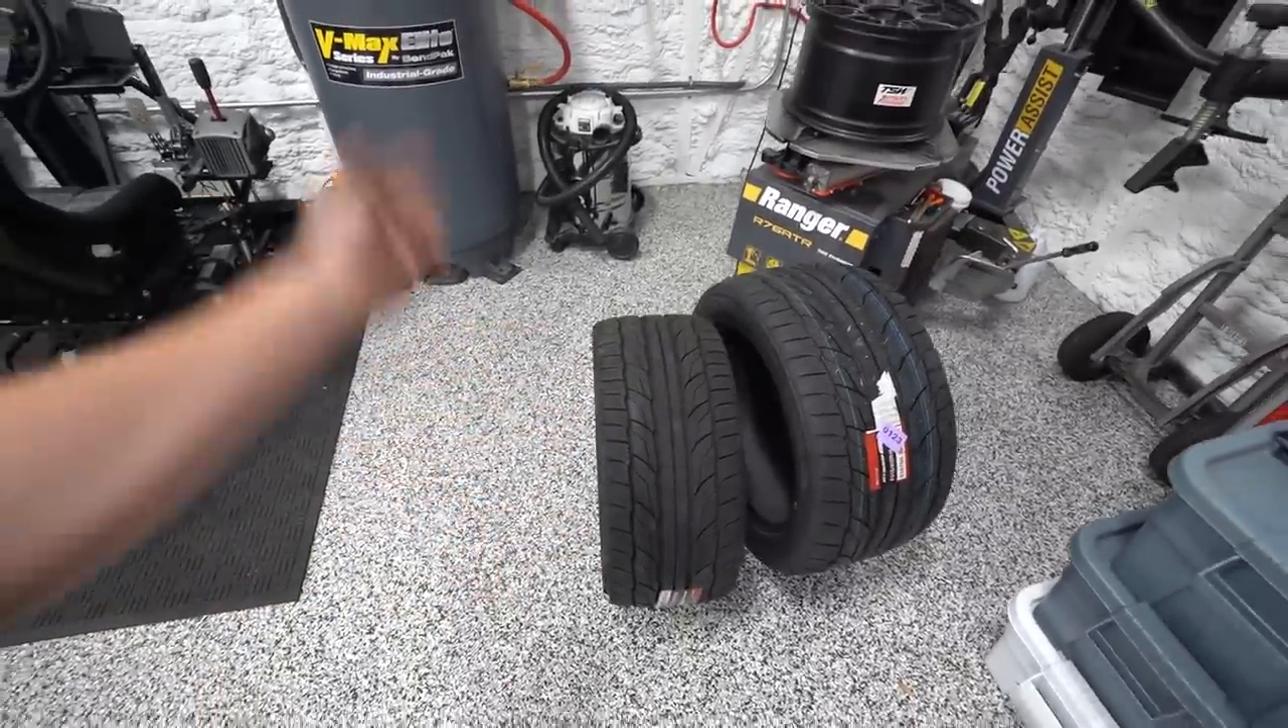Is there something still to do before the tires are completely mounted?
Yes.